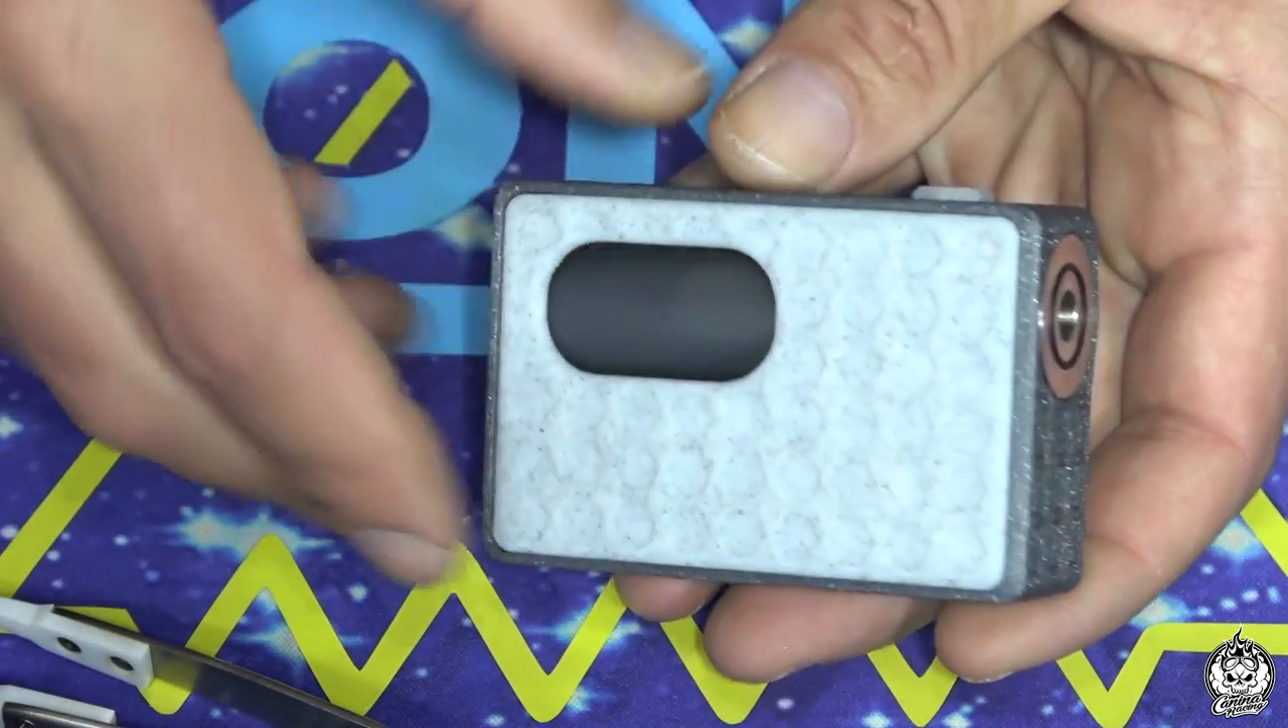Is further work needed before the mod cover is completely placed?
No.